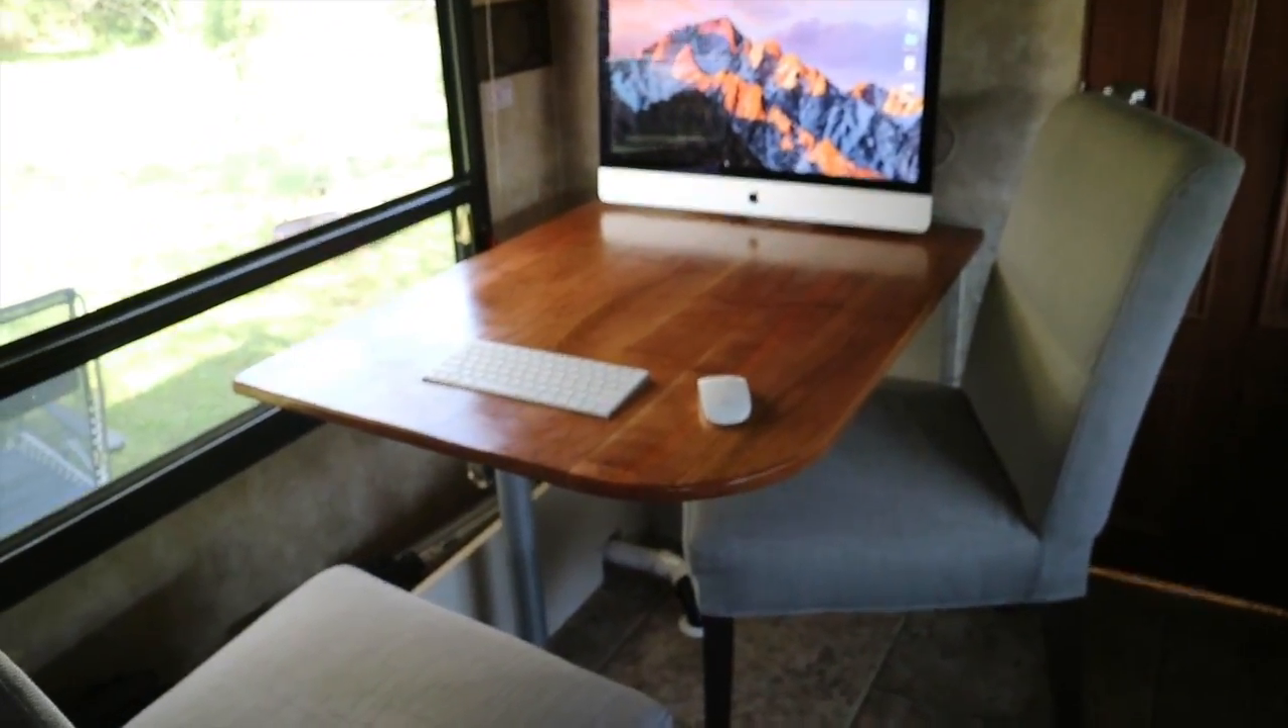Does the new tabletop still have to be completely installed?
No.